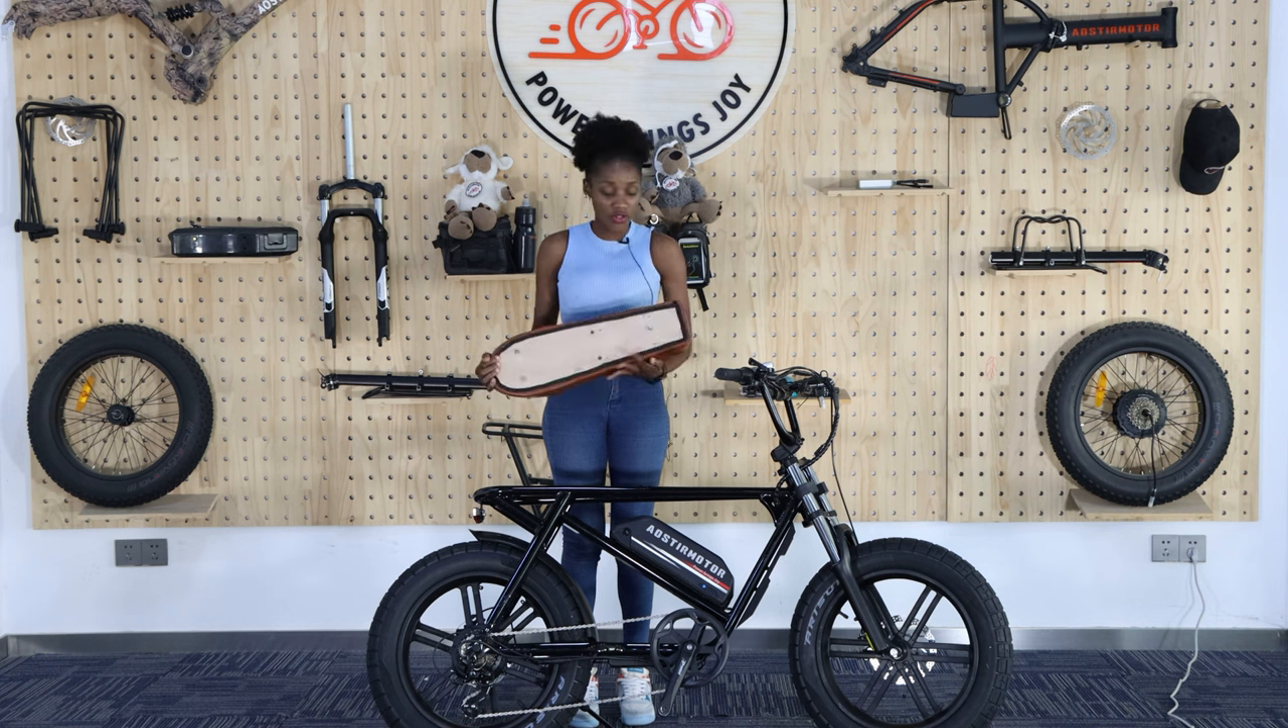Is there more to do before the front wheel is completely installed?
No.